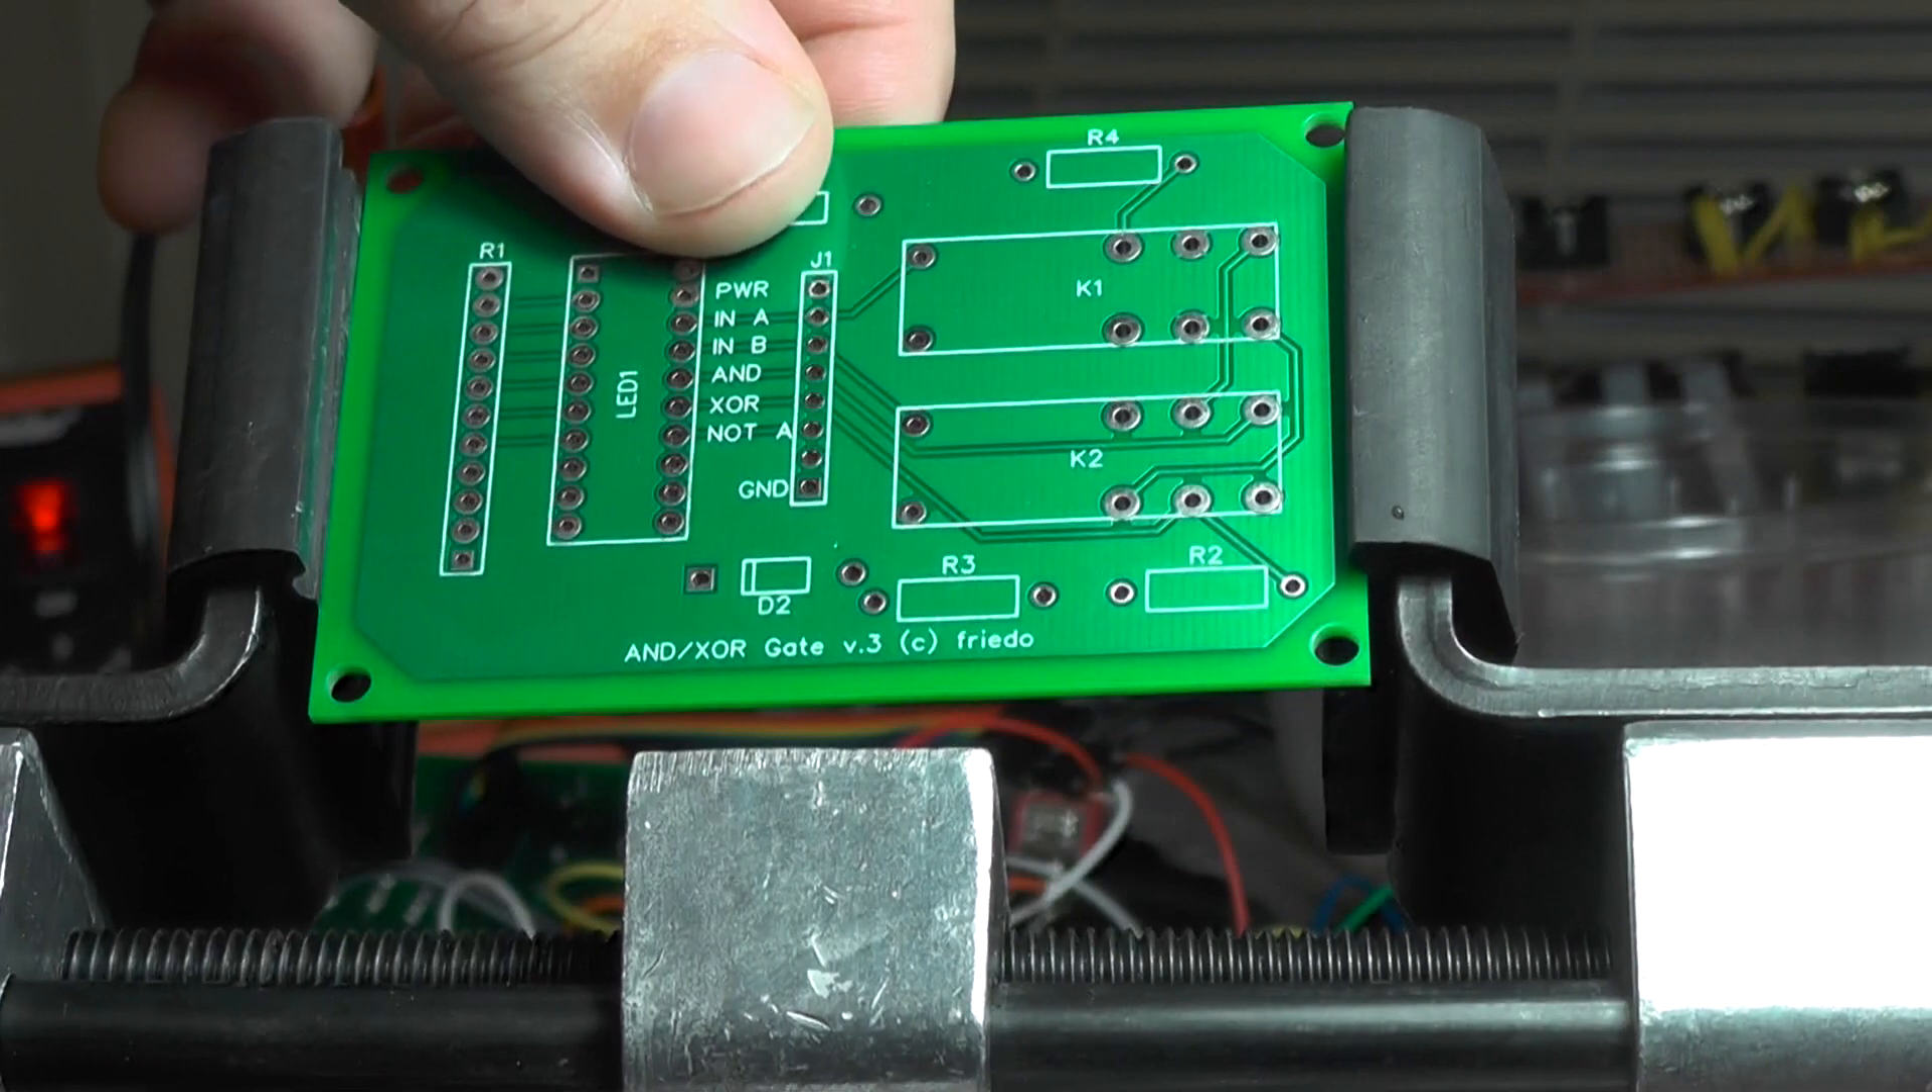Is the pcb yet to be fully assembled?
Yes.